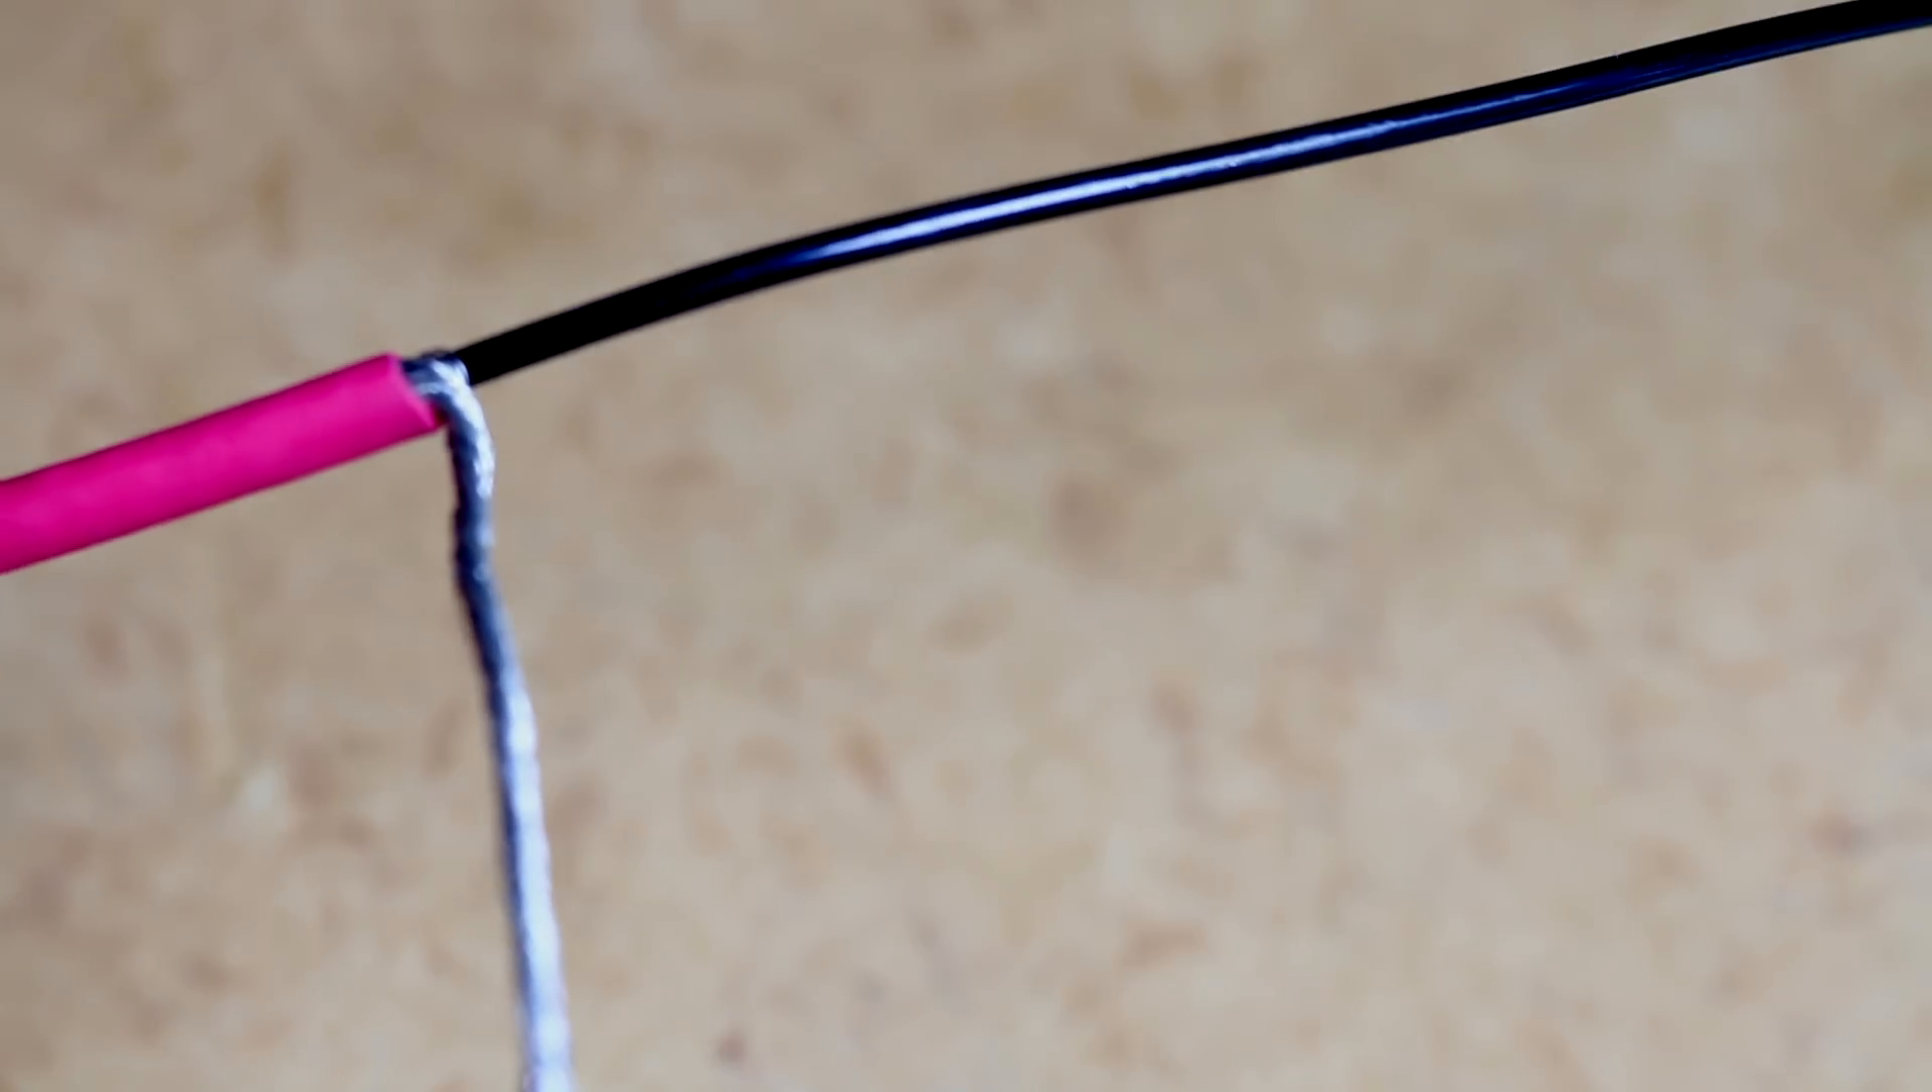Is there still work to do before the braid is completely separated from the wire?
No.